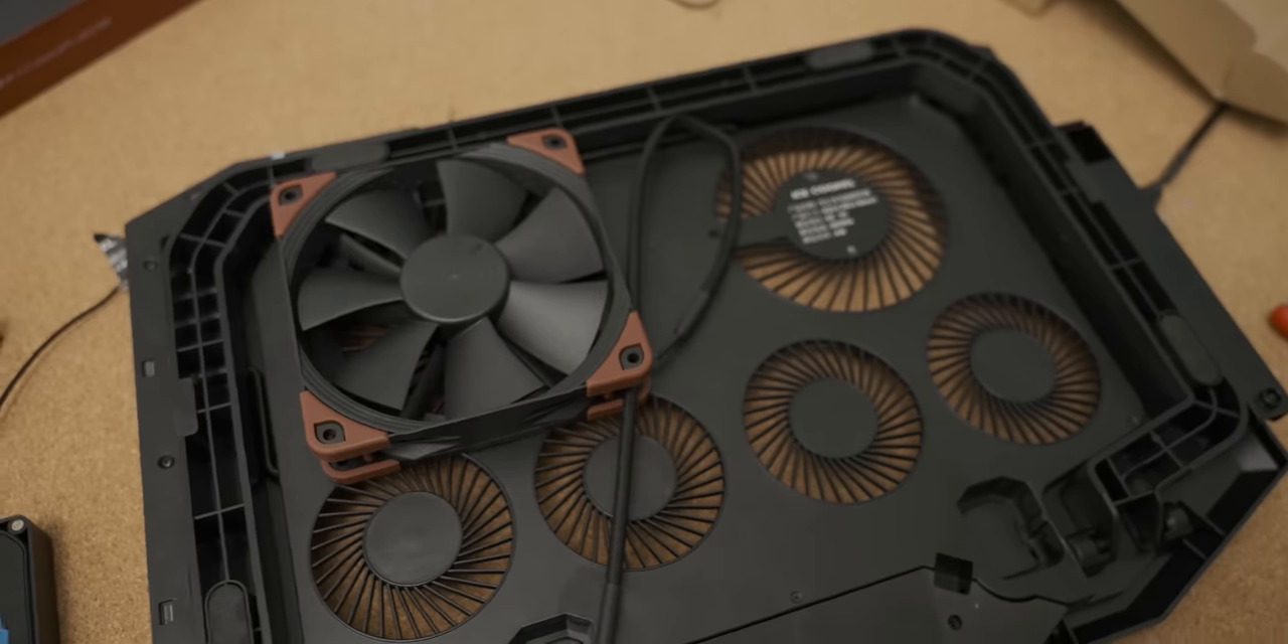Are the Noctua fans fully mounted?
No.